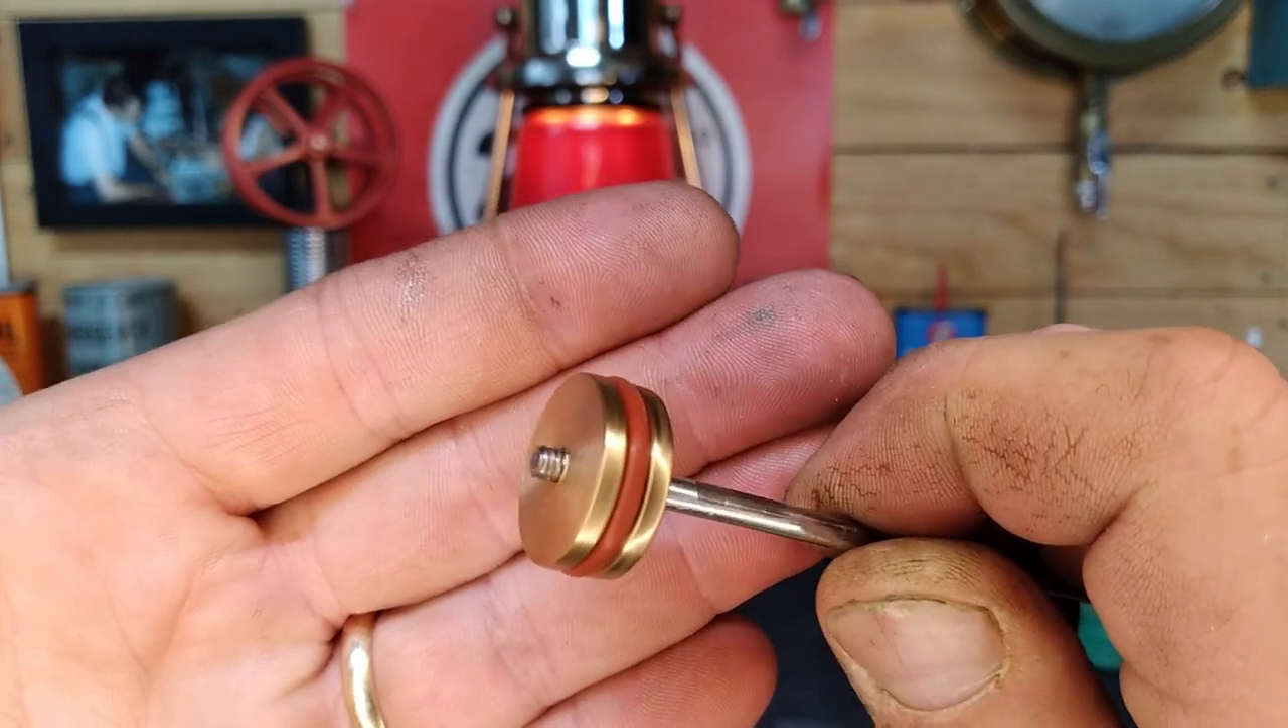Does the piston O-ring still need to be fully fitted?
No.